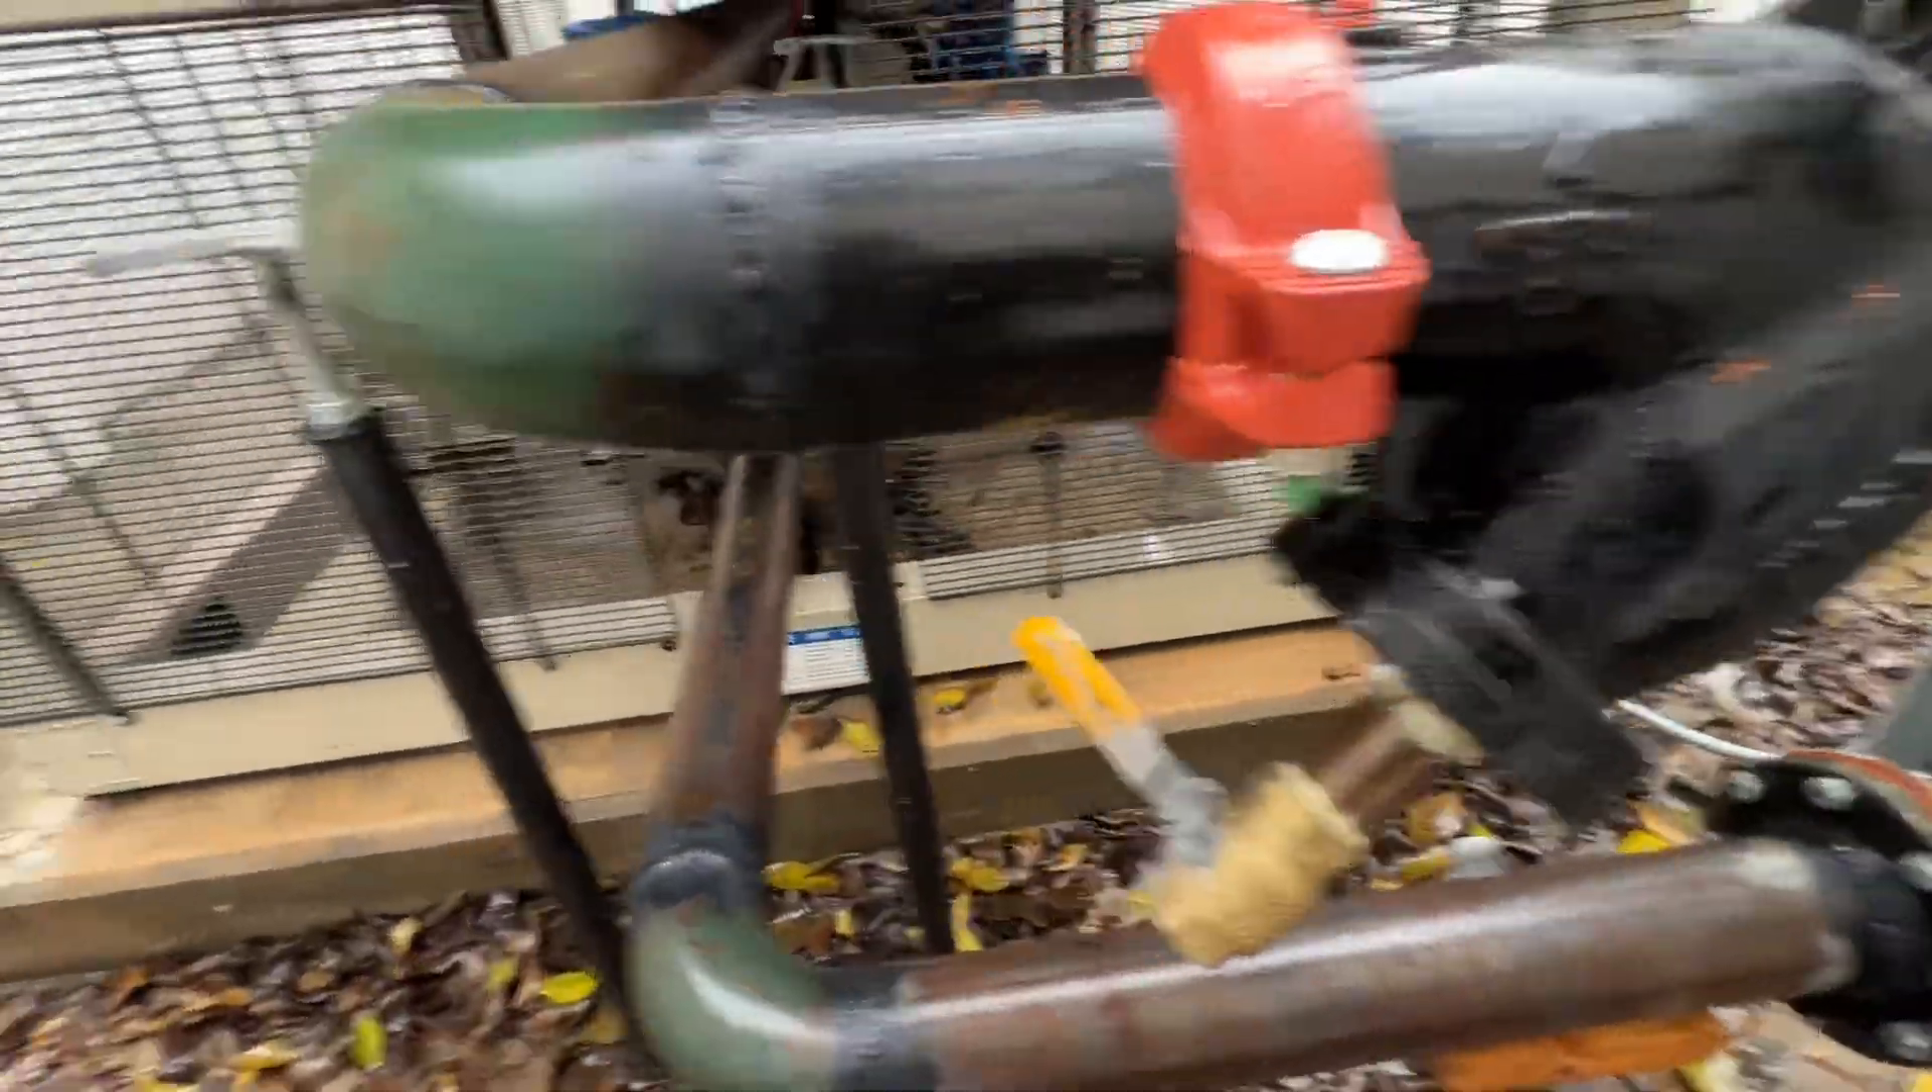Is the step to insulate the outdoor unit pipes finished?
No.